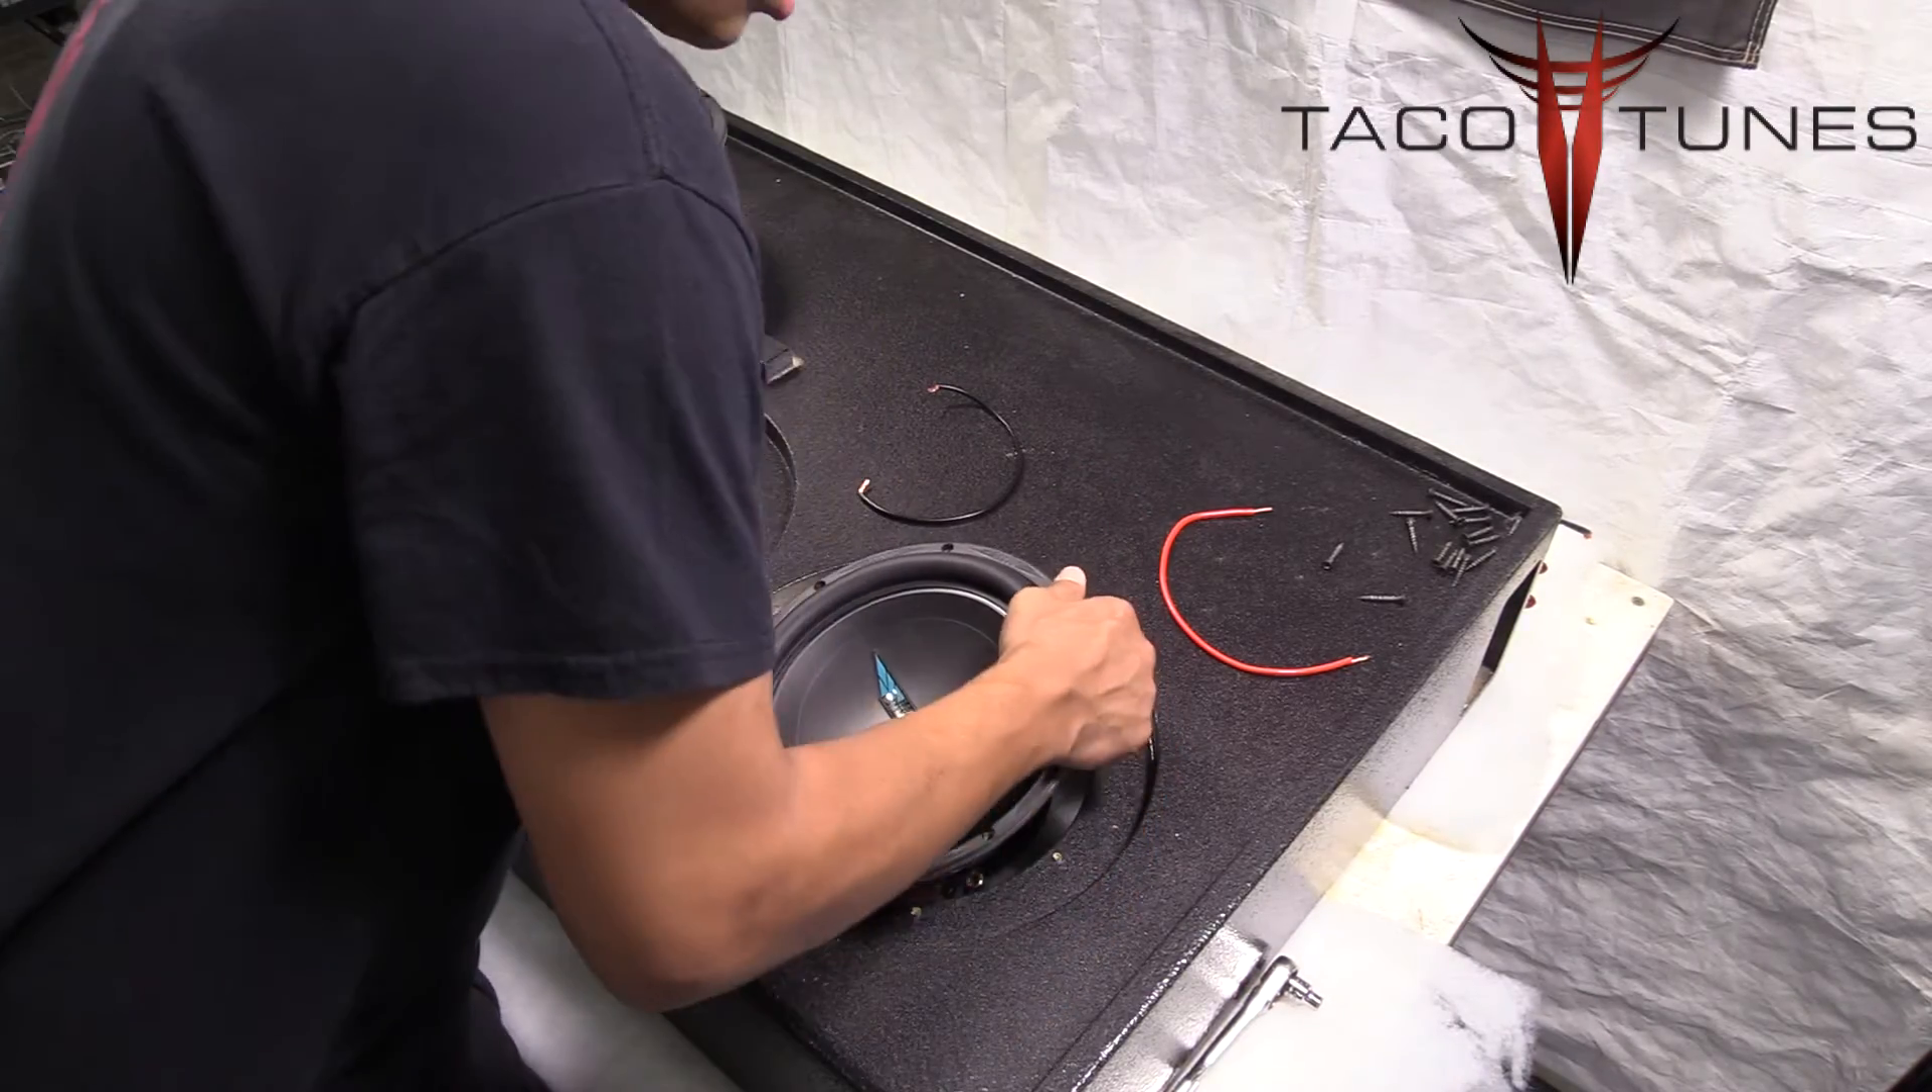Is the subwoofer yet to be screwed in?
Yes.